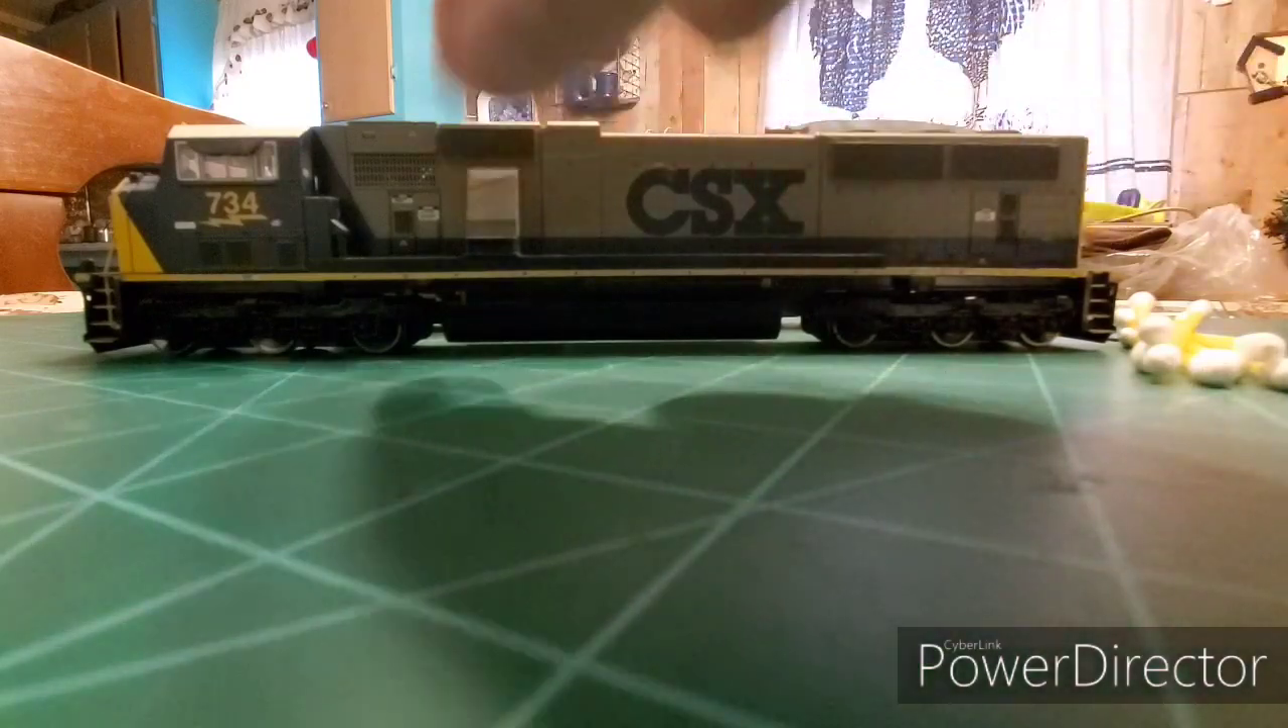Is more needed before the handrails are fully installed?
Yes.